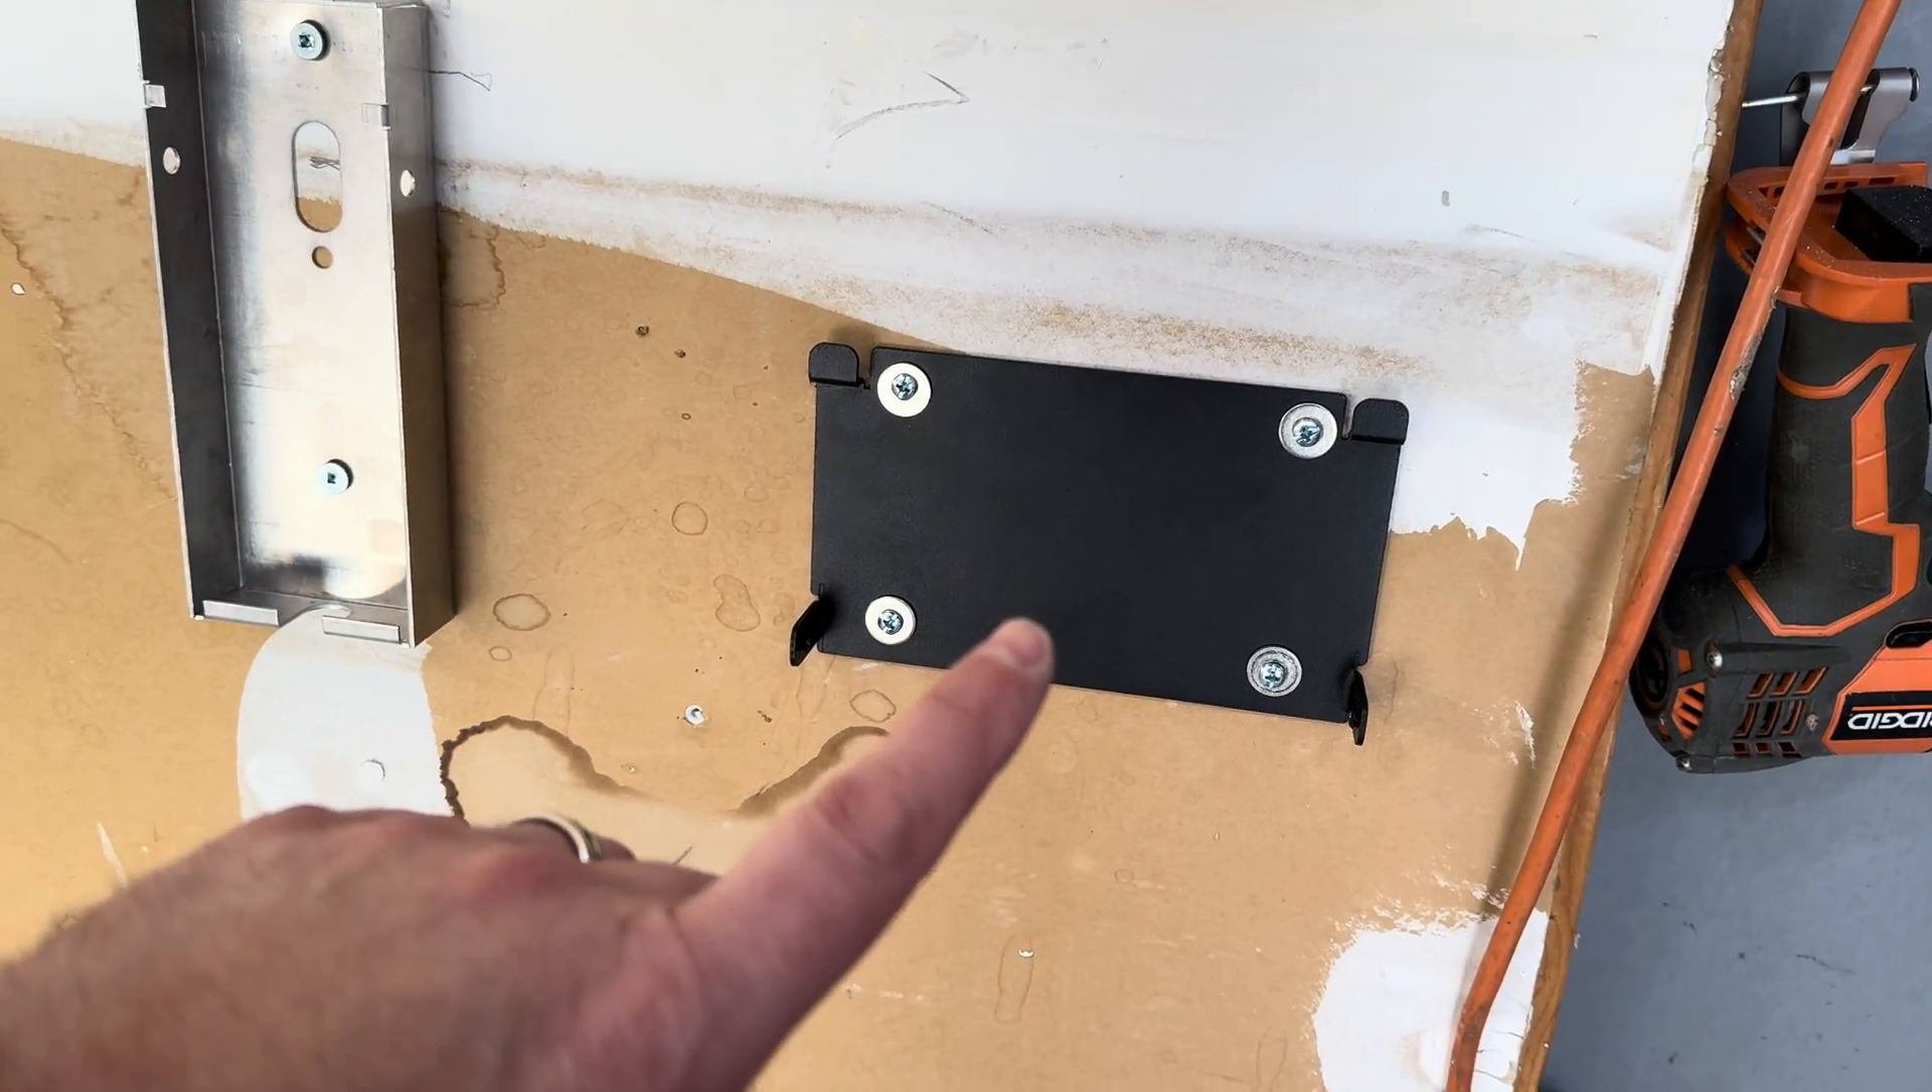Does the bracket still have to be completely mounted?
No.